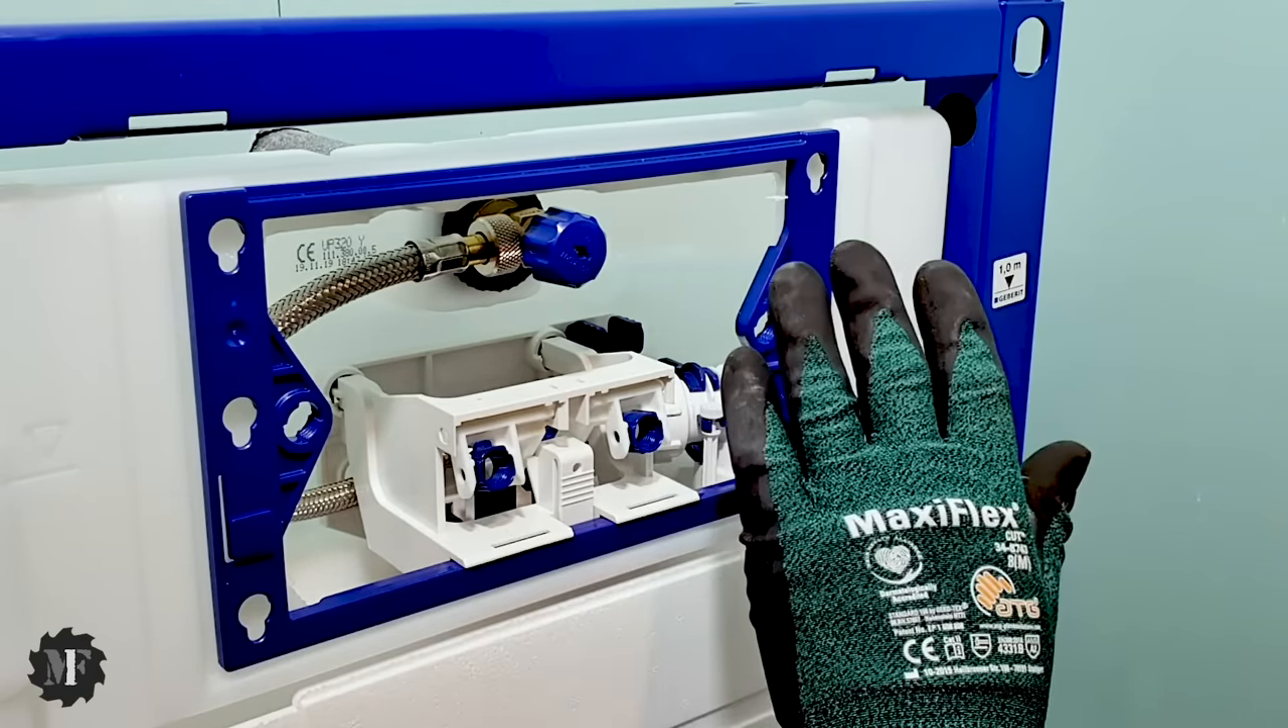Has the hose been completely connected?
Yes.